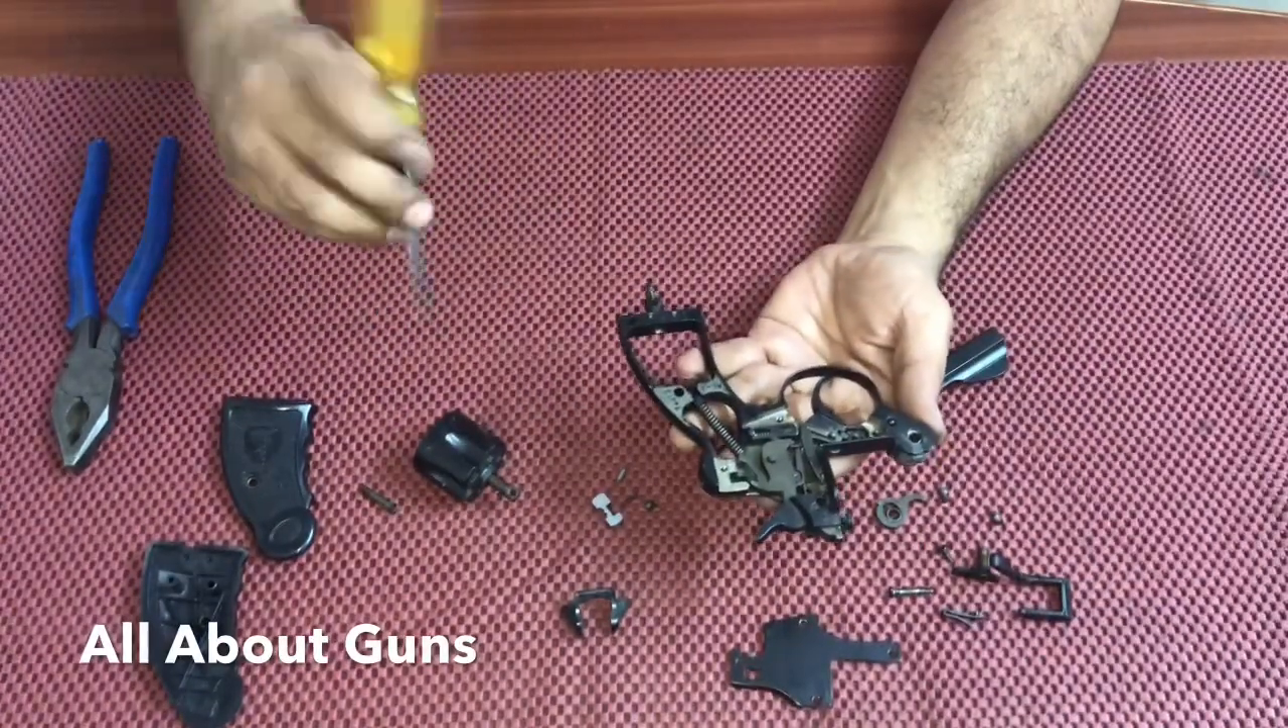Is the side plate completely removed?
Yes.